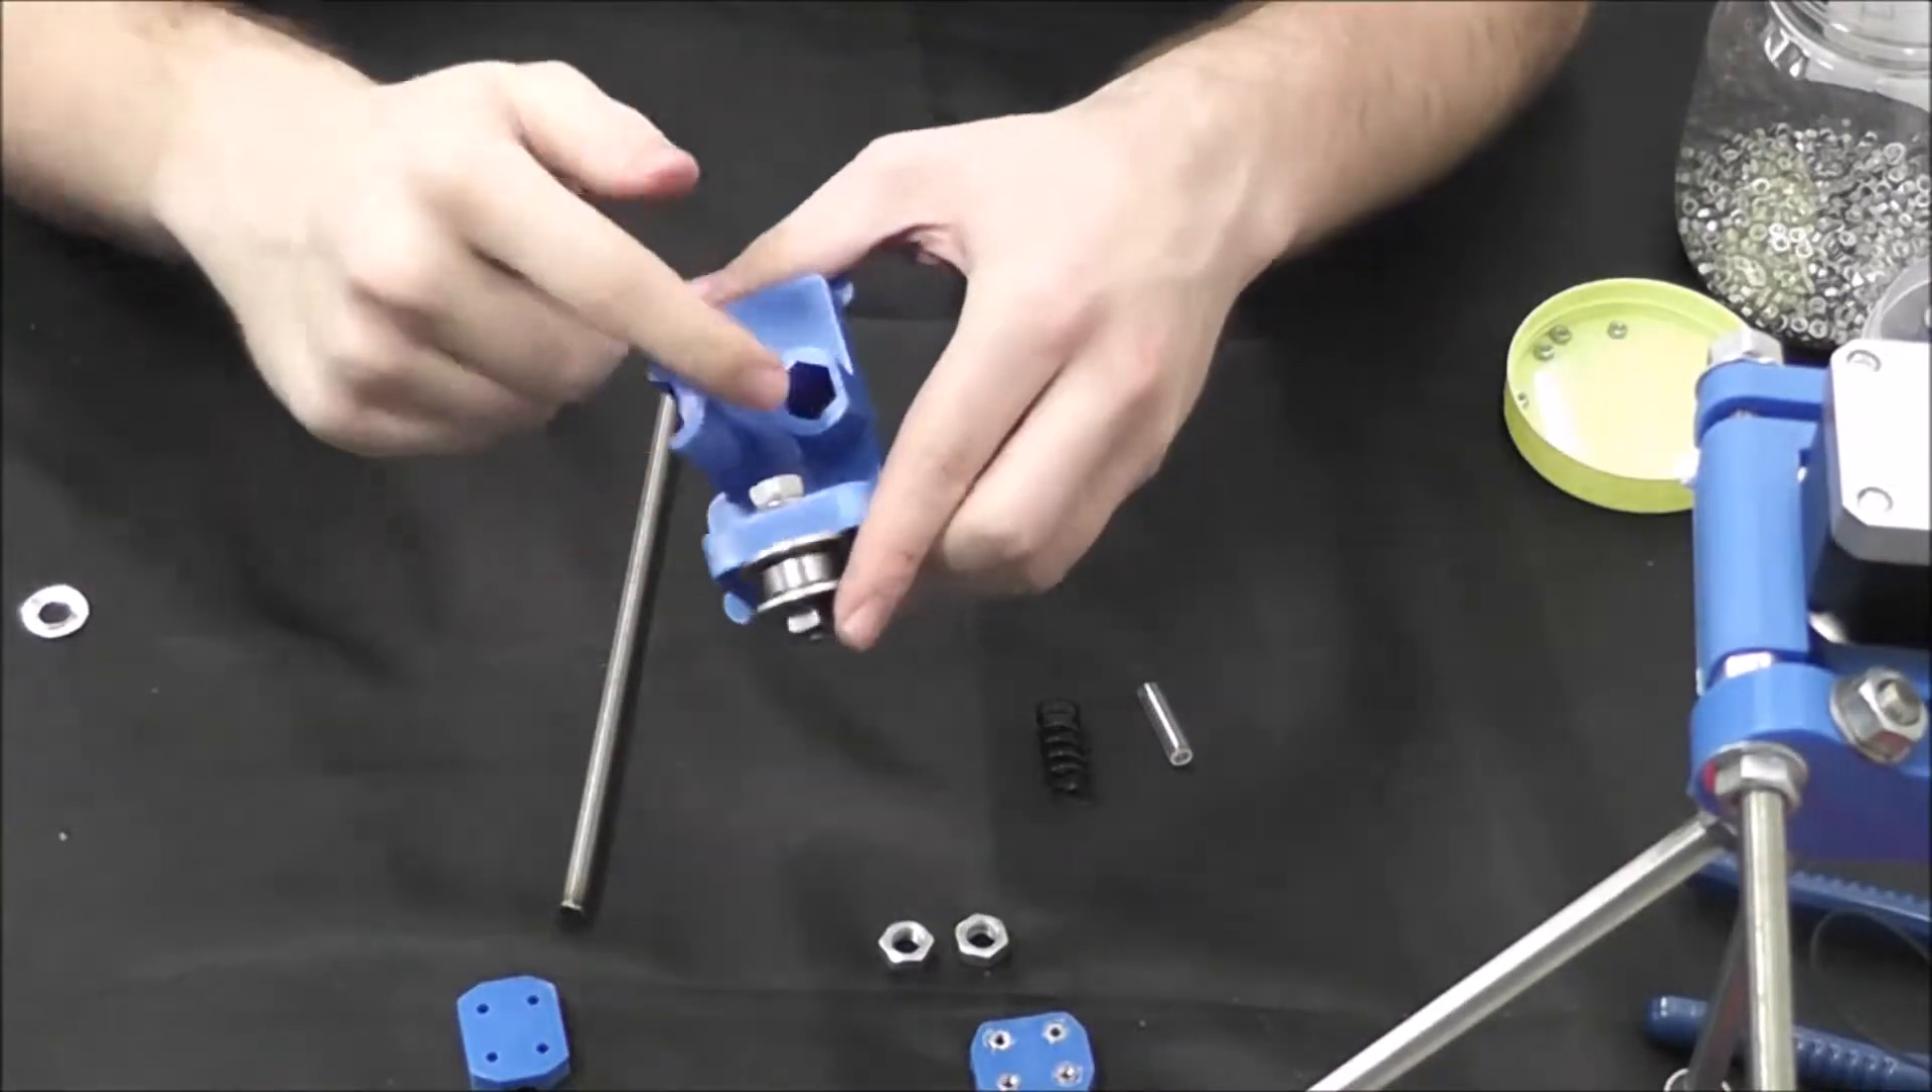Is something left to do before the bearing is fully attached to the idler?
No.